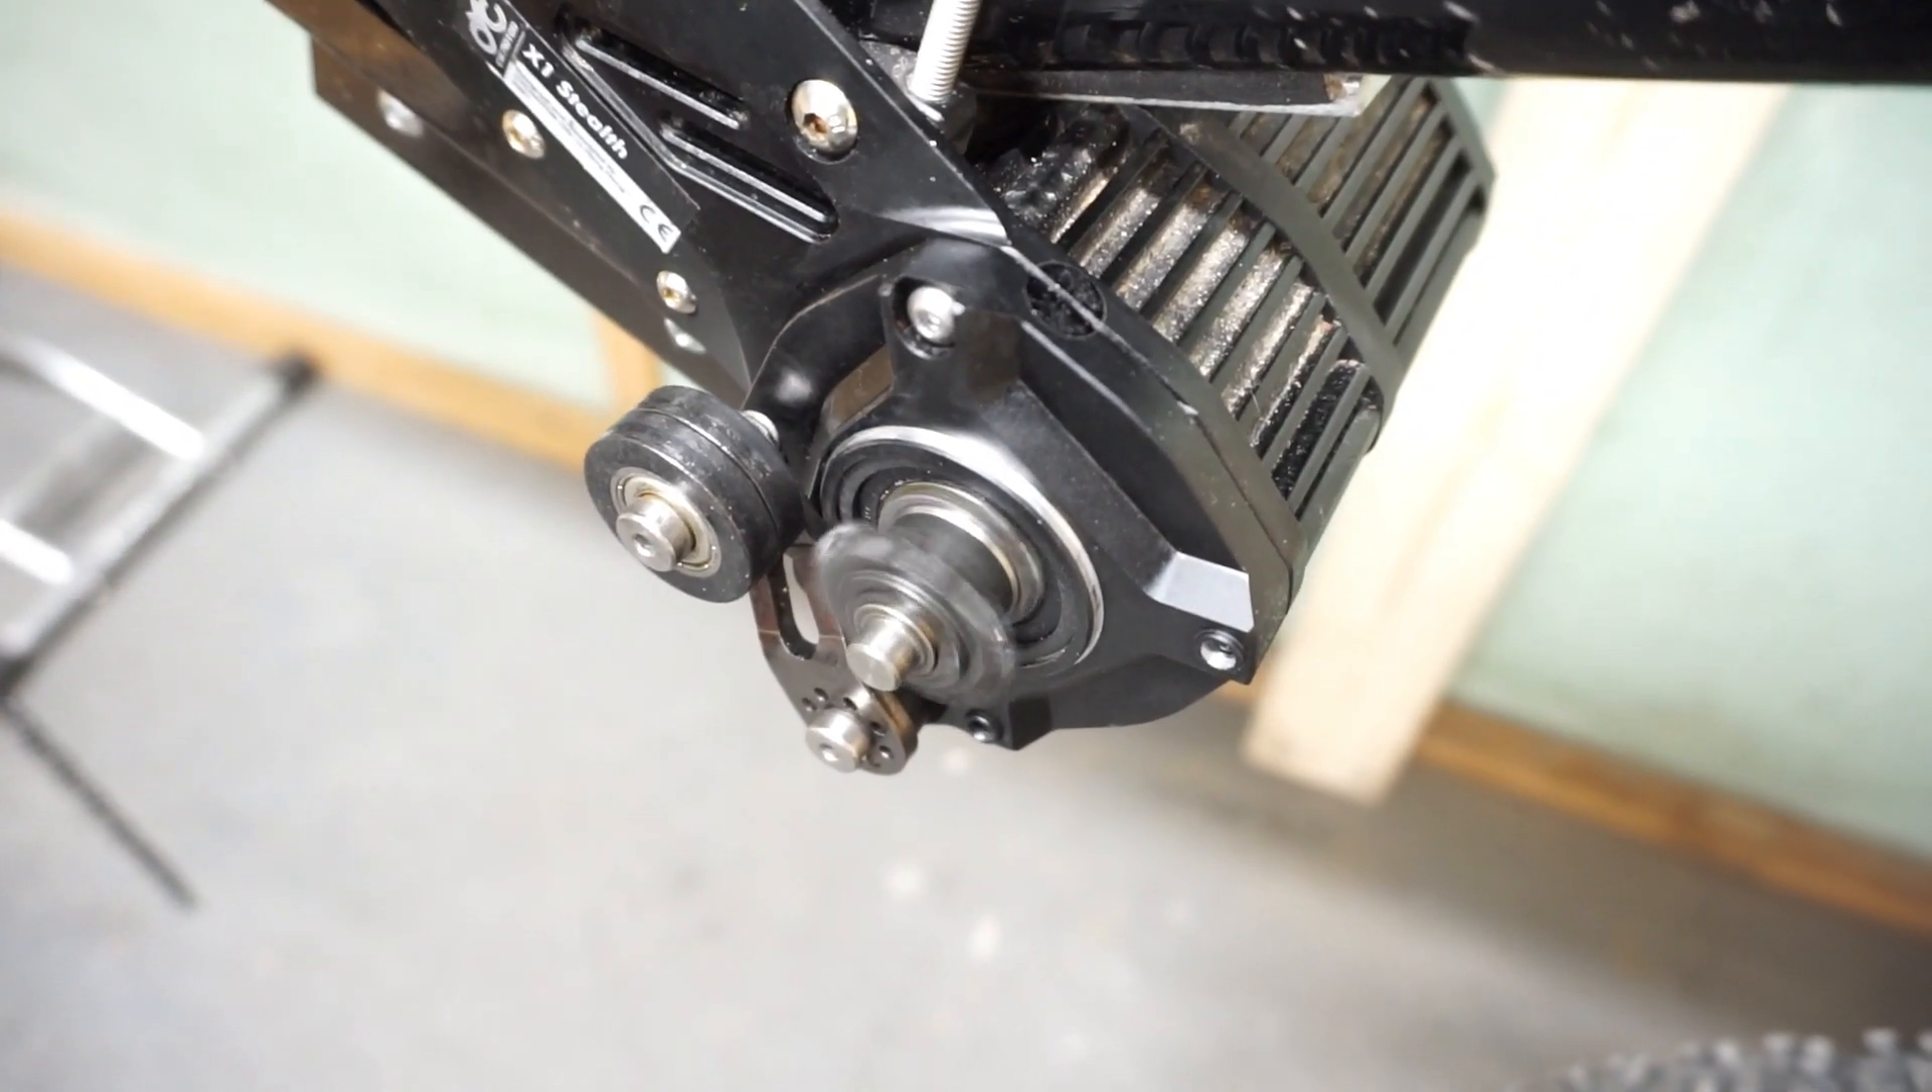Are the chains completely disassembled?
Yes.